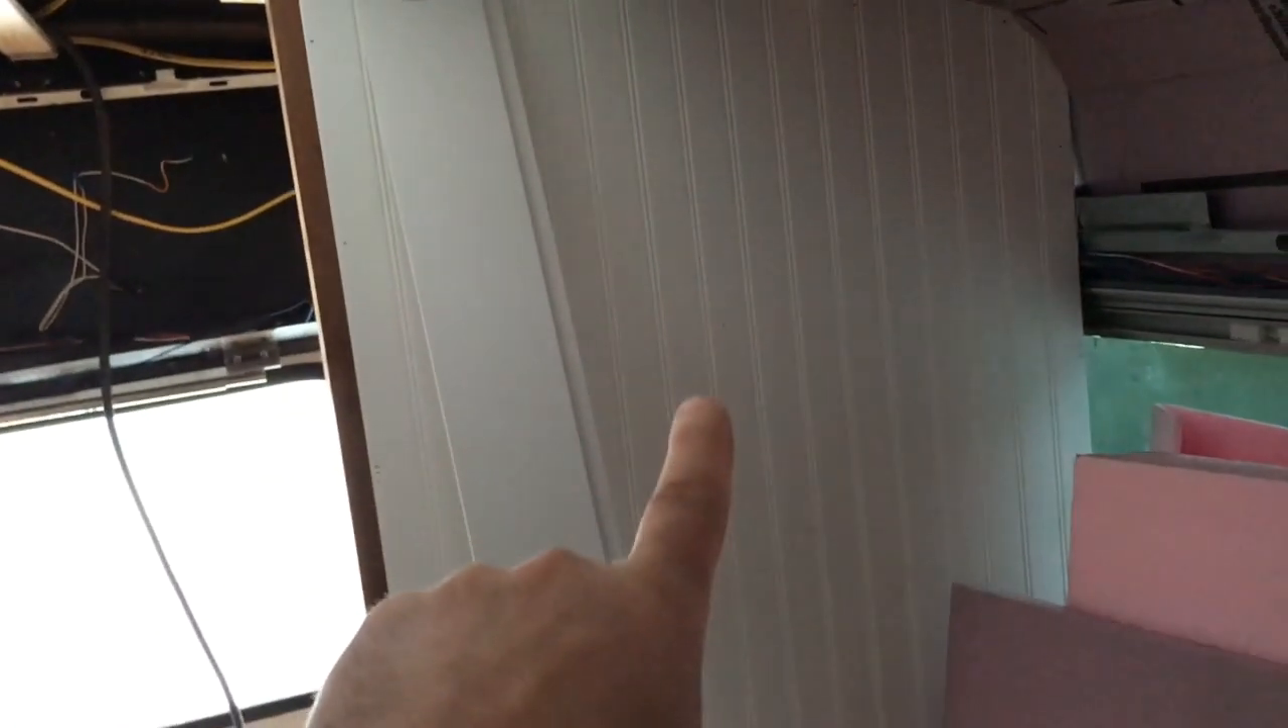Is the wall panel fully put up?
Yes.